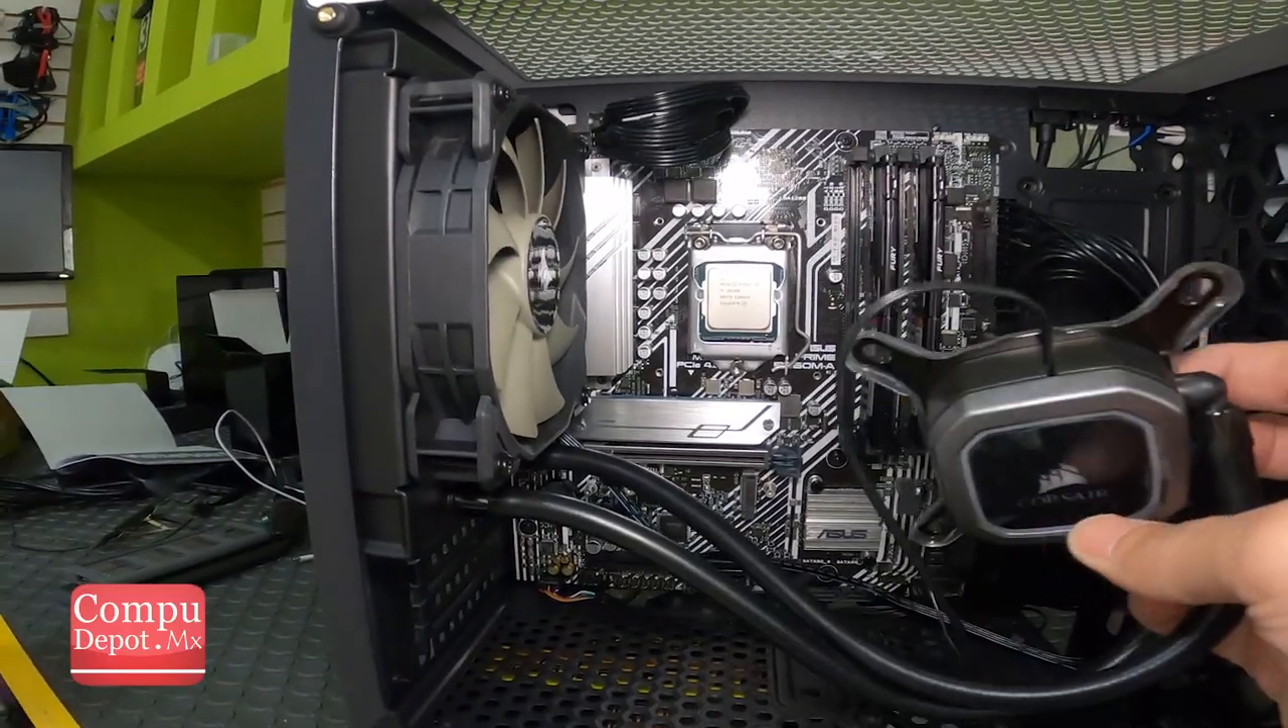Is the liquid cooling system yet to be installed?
Yes.